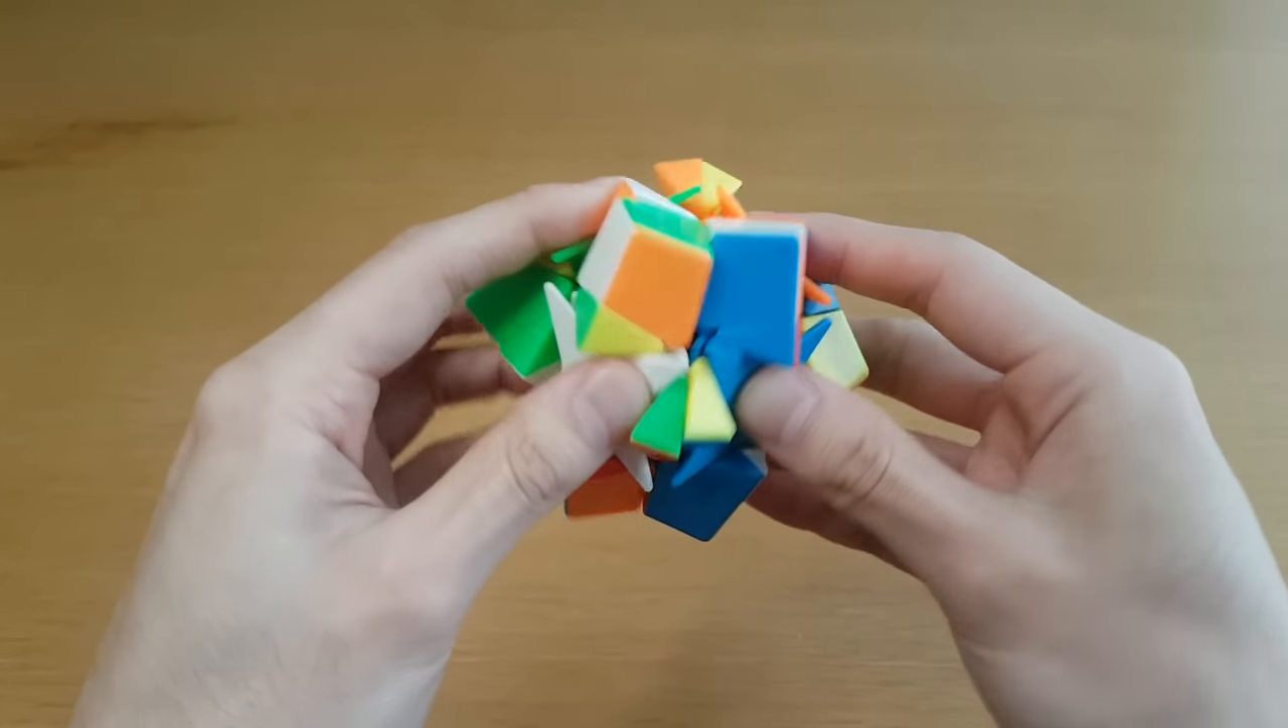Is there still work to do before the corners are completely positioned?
Yes.